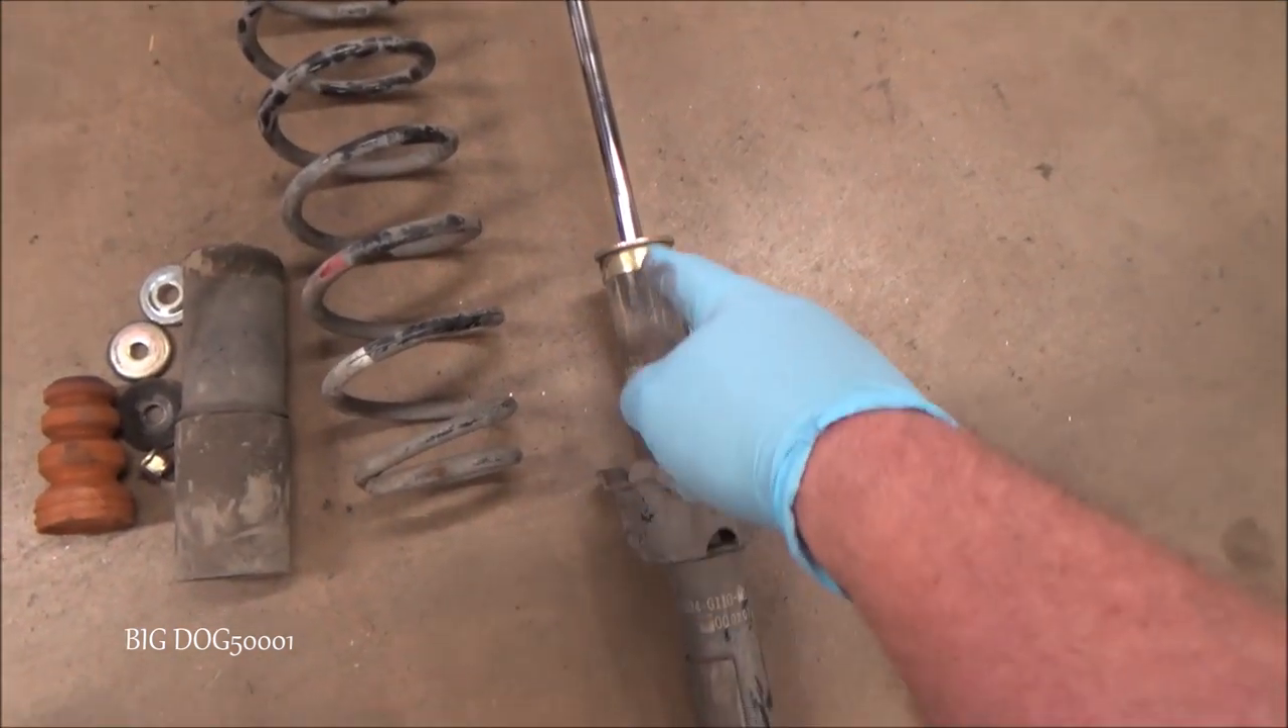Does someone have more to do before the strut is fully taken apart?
No.